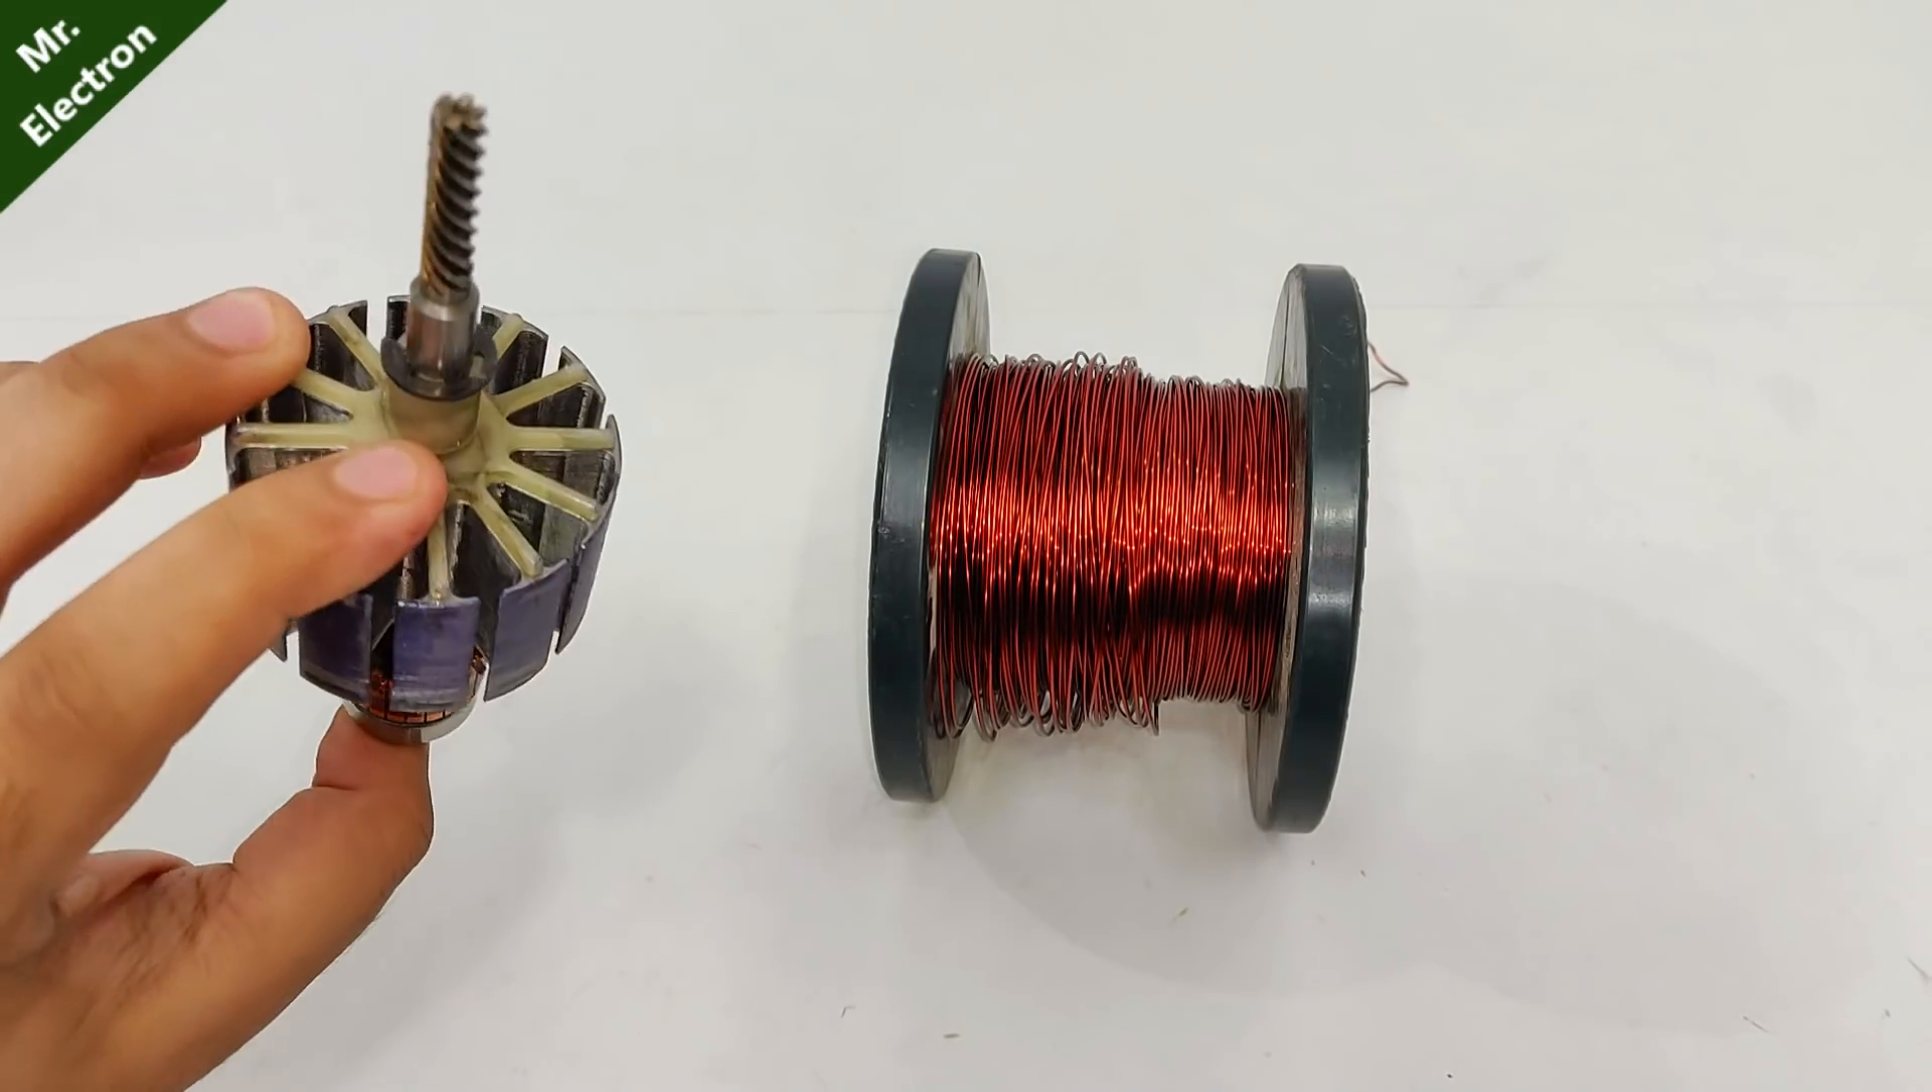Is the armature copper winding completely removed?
Yes.